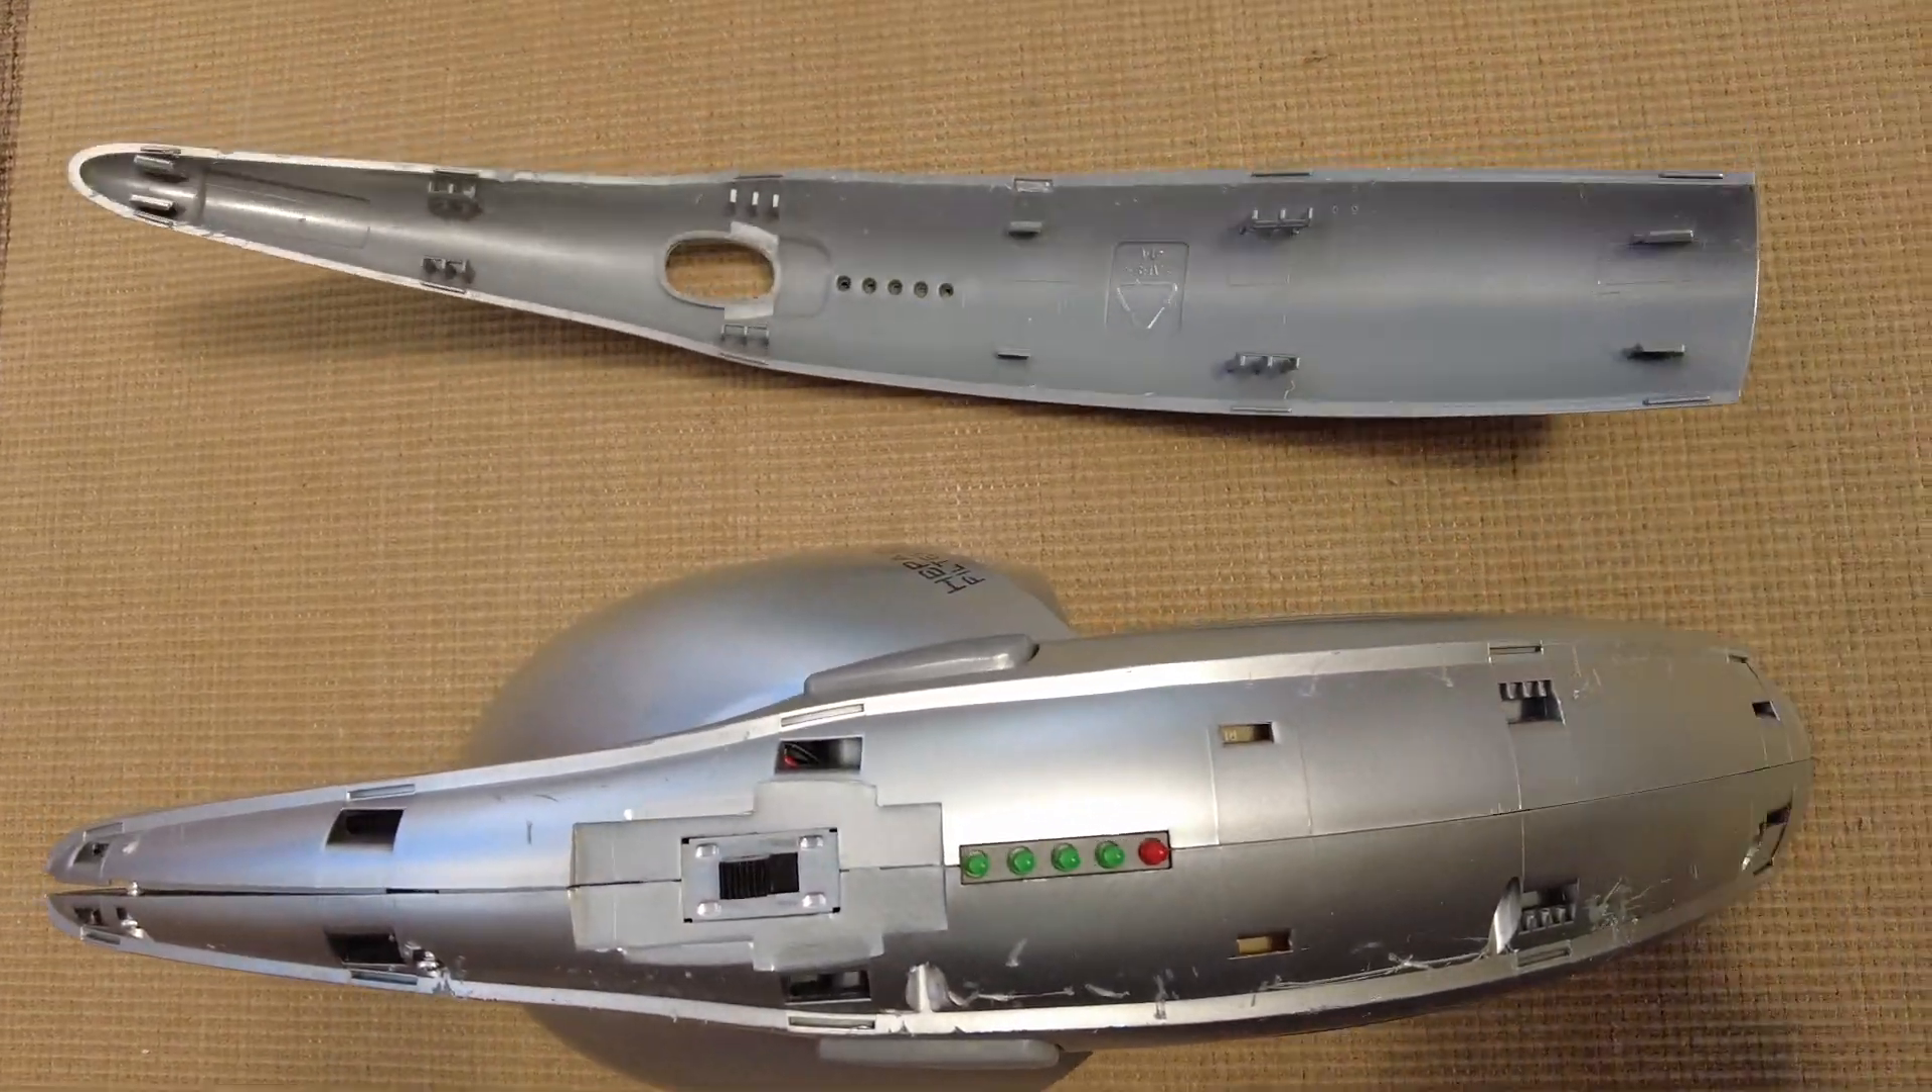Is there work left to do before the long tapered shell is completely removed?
No.